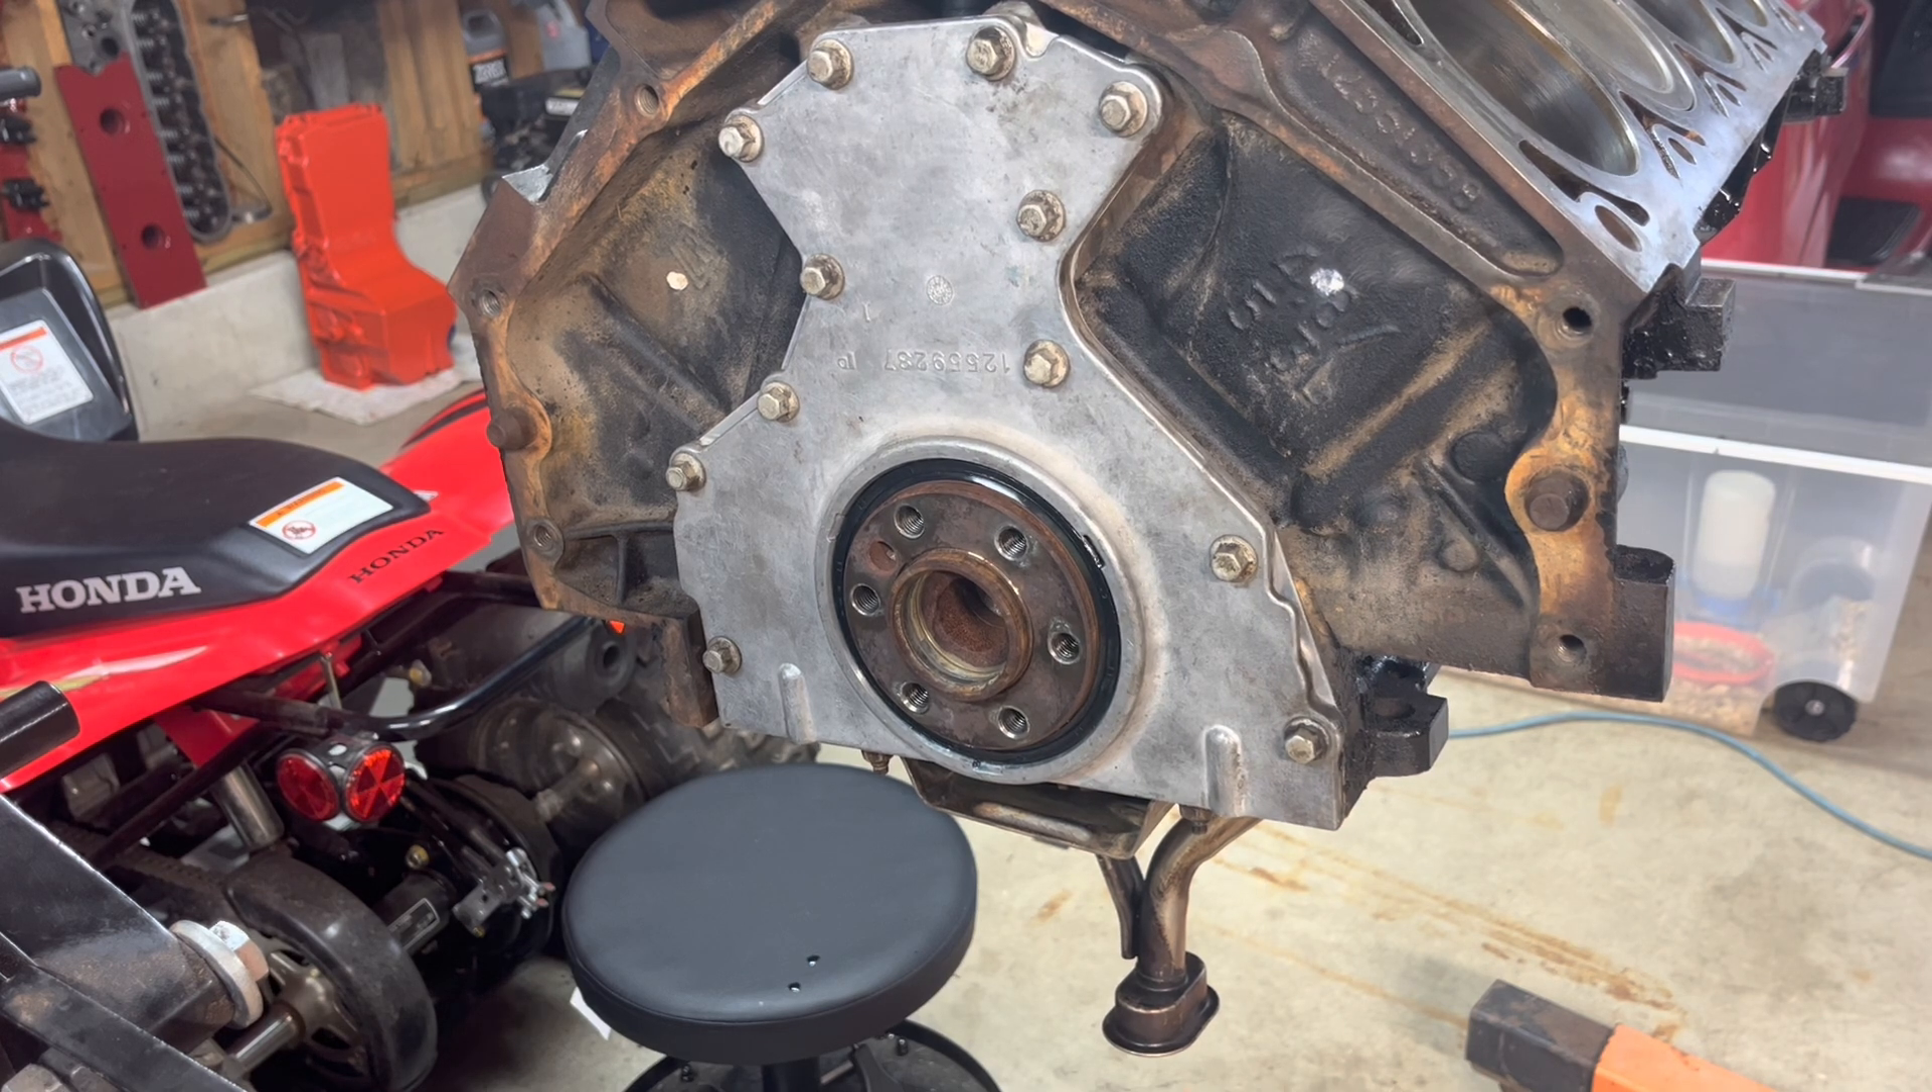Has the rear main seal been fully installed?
Yes.